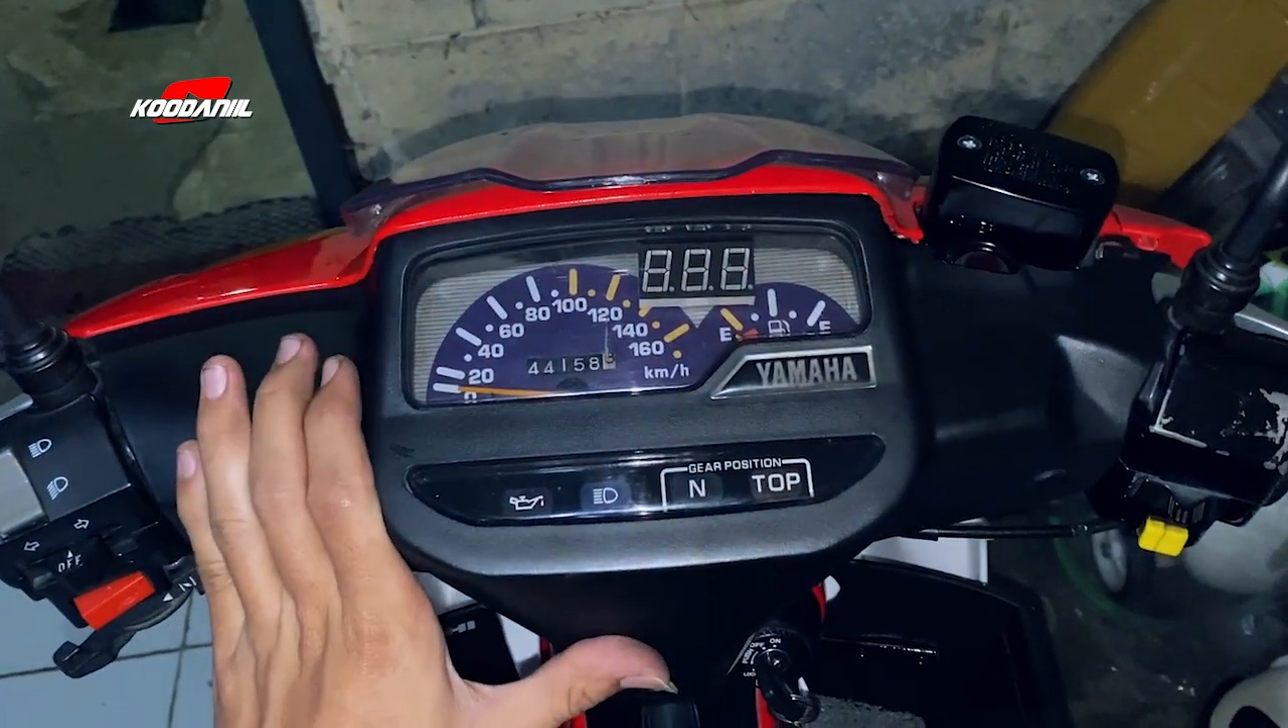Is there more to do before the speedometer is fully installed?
No.